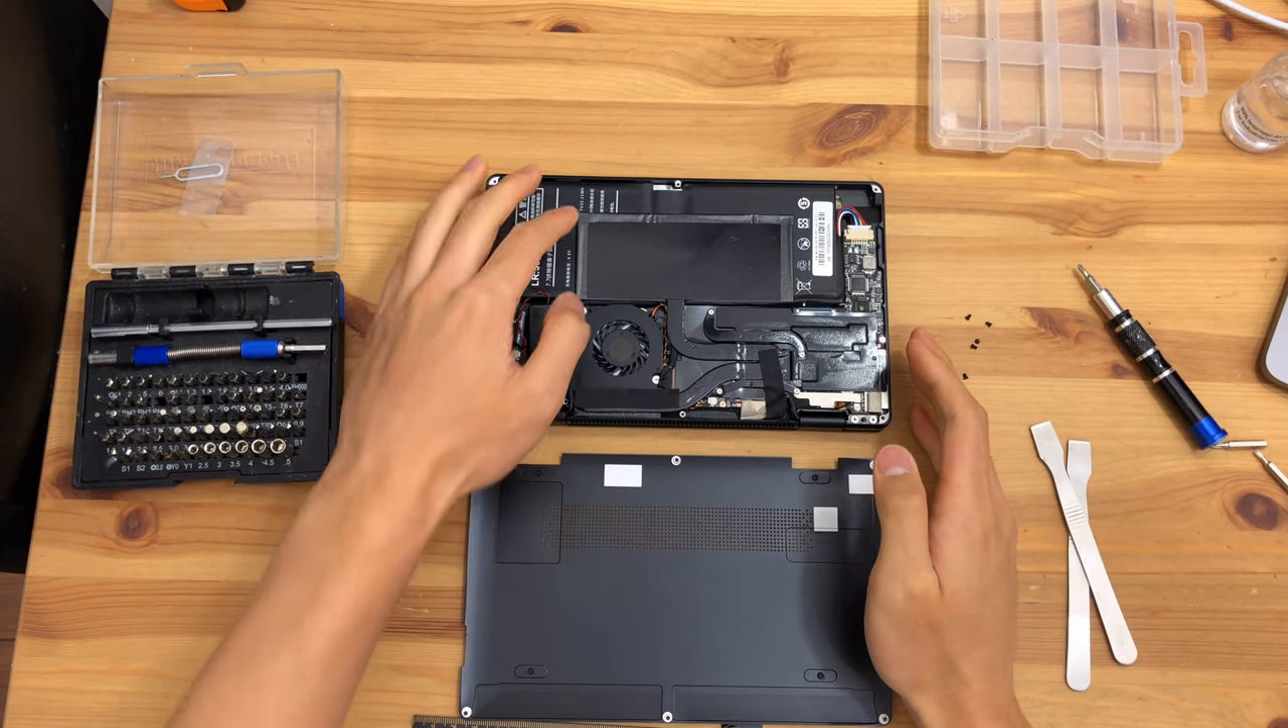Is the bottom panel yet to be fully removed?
No.